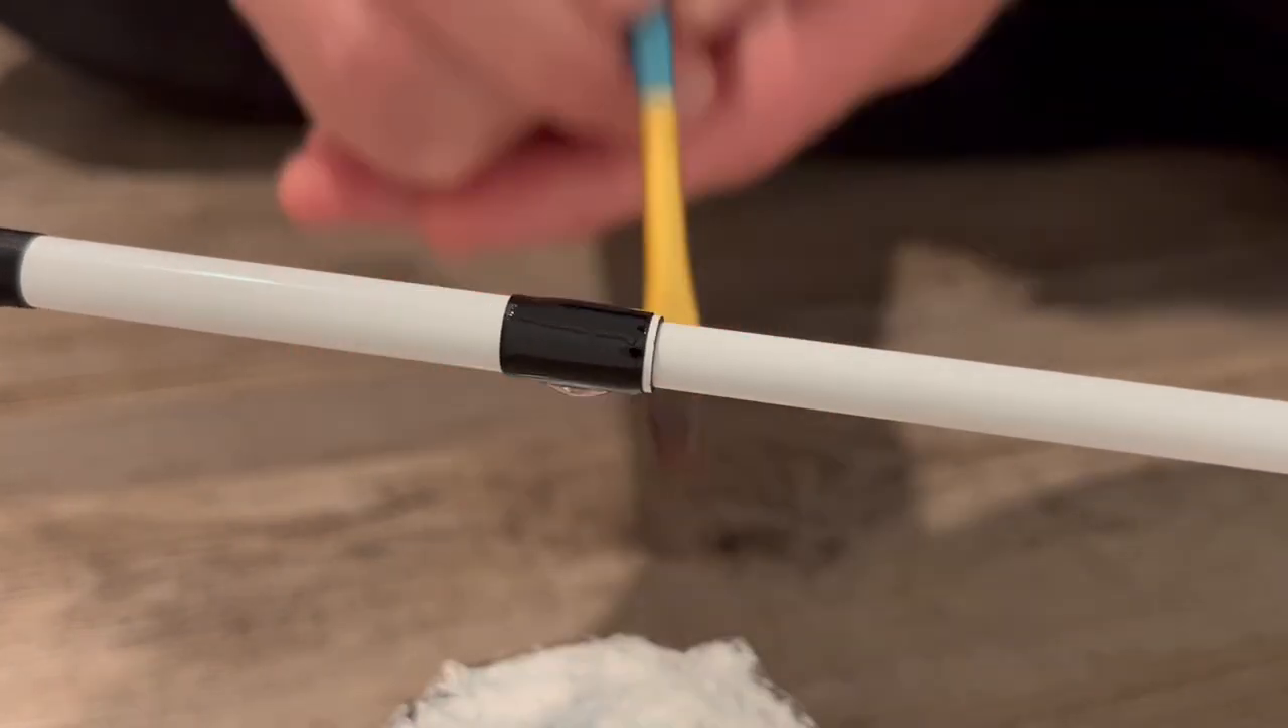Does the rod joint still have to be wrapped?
No.